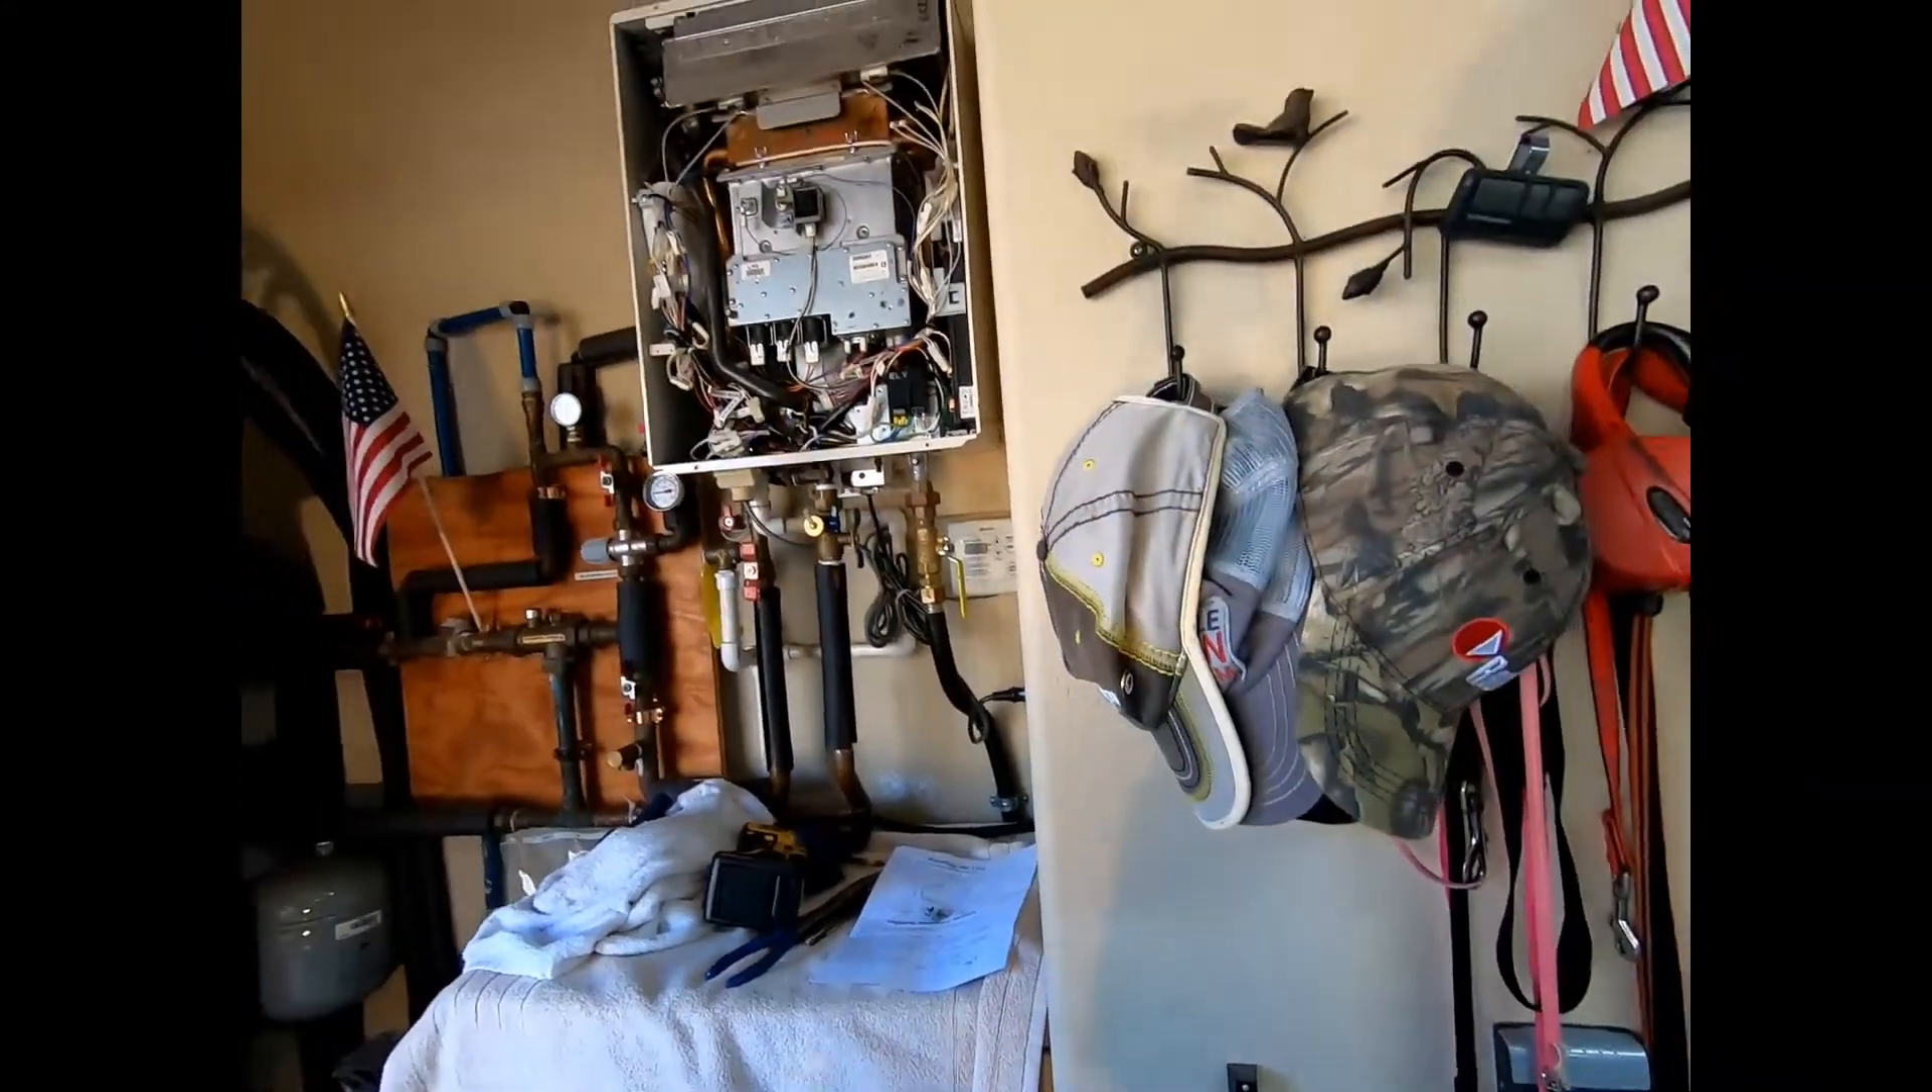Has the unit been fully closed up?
No.